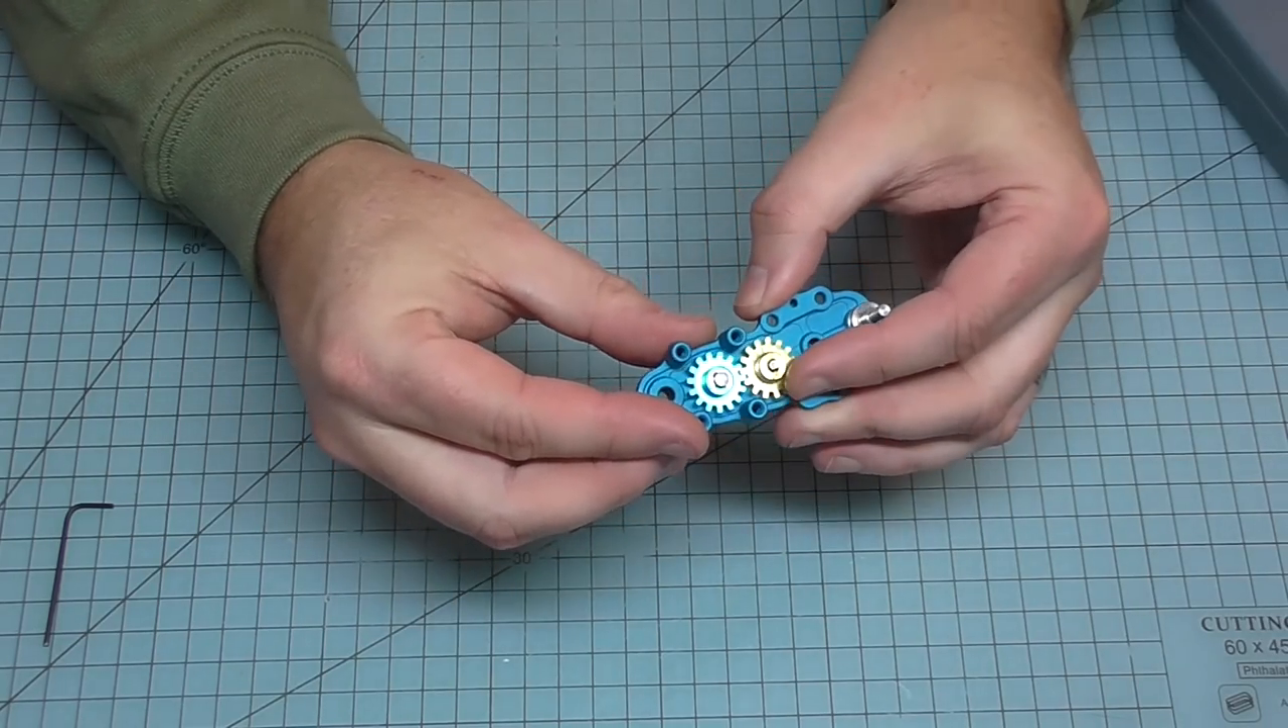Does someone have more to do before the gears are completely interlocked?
No.